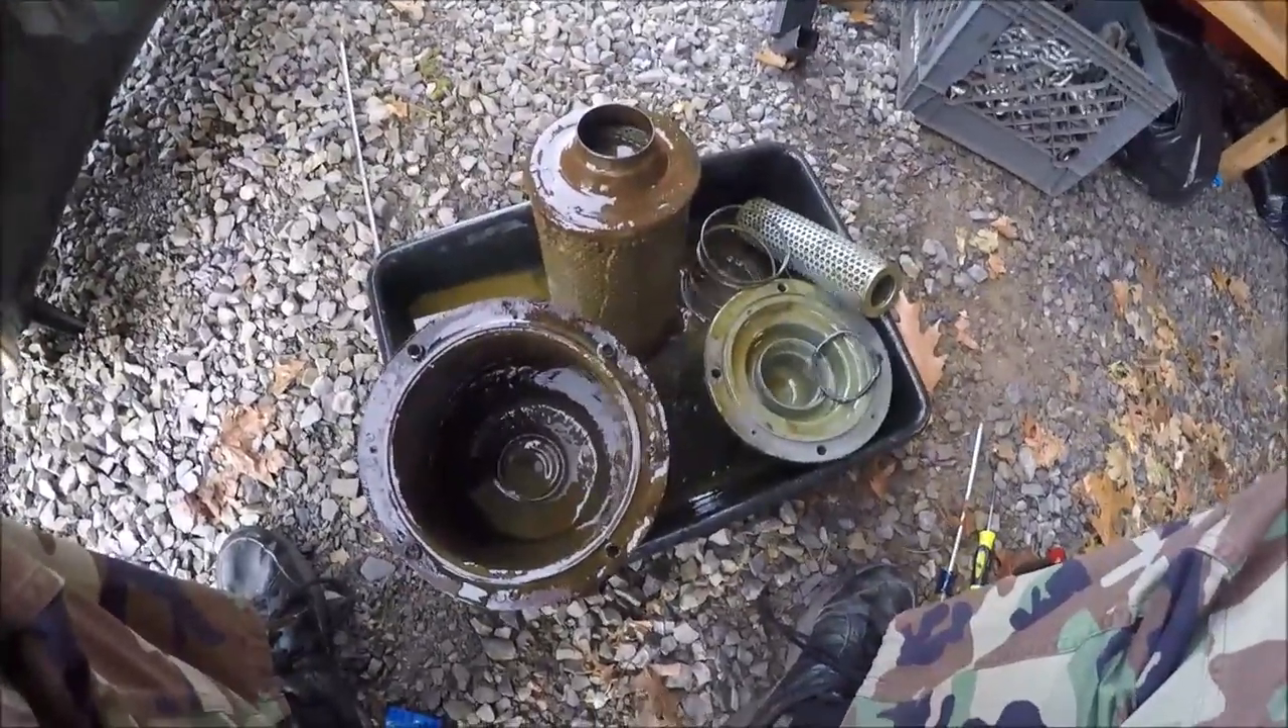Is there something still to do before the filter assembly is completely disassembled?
No.